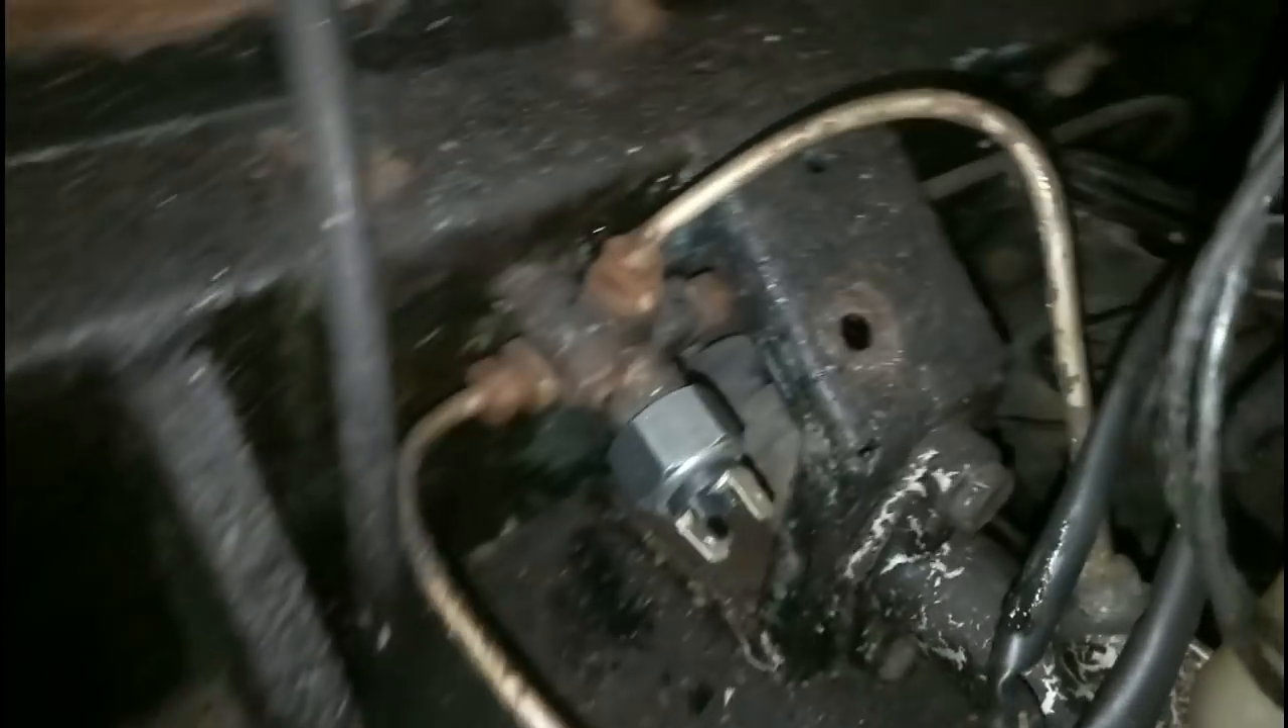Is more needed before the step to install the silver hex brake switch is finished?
No.